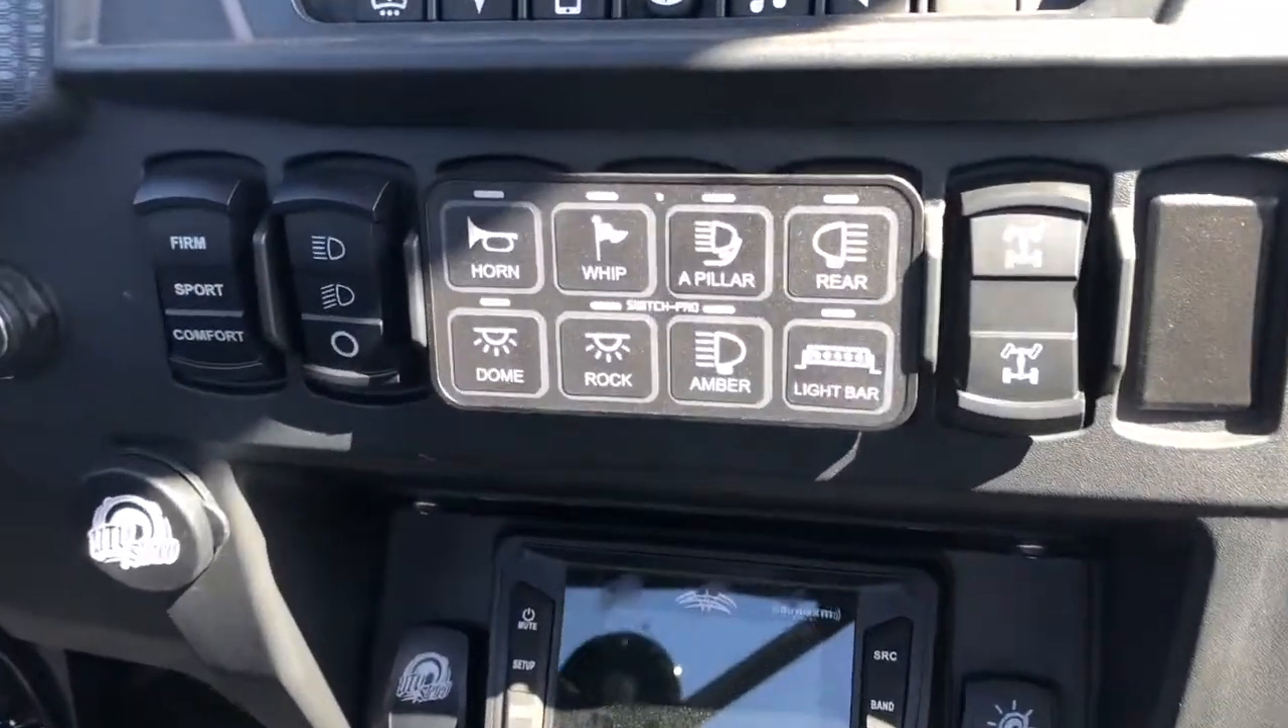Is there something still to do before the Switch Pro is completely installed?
No.